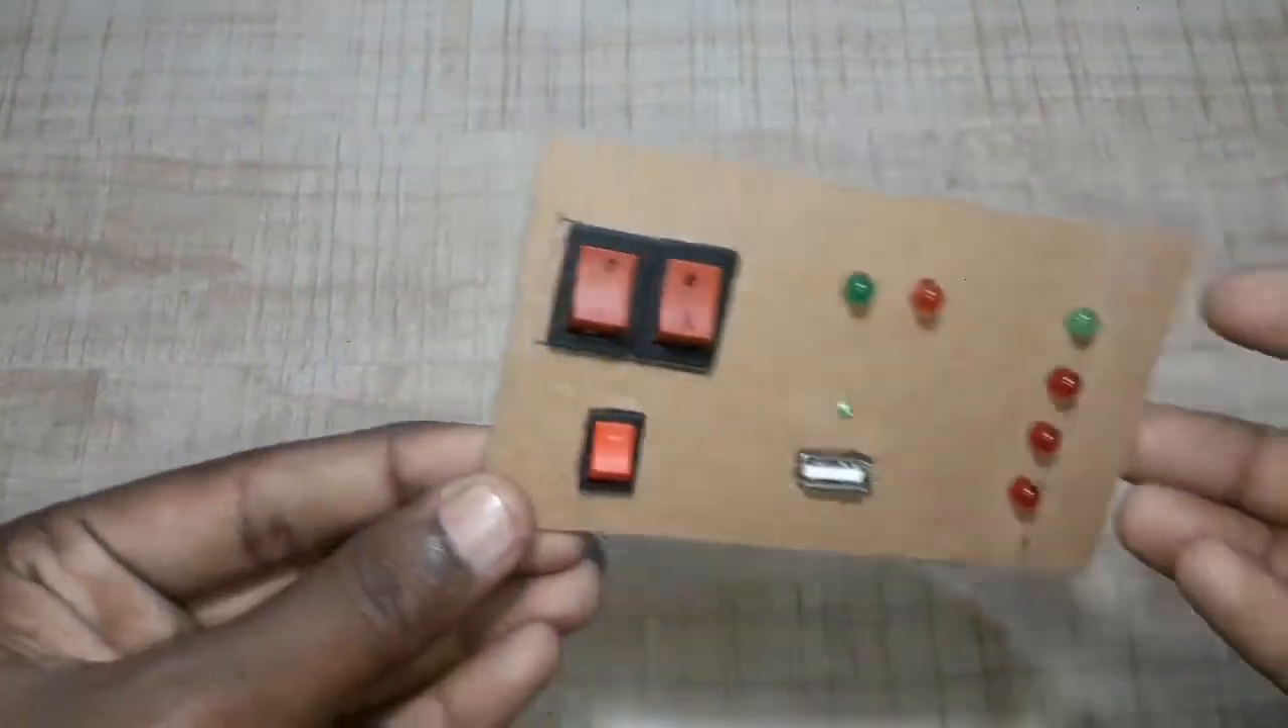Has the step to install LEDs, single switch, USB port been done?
Yes.